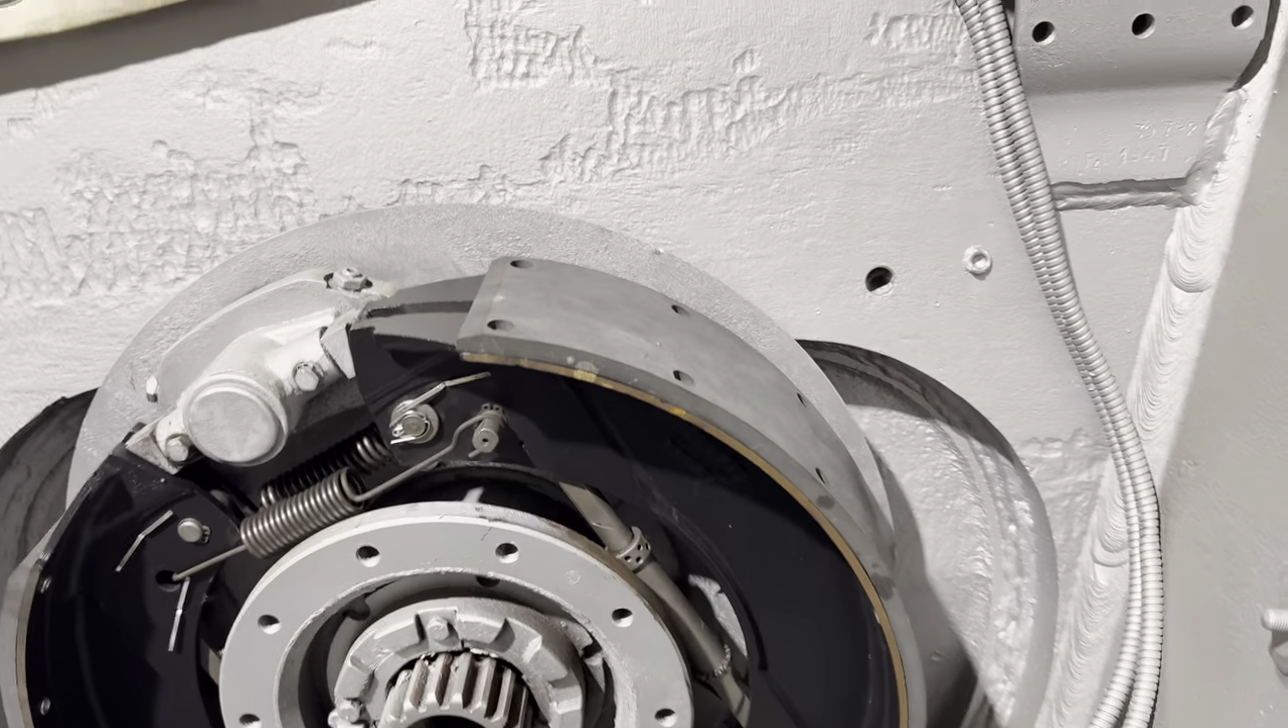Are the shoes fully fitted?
Yes.